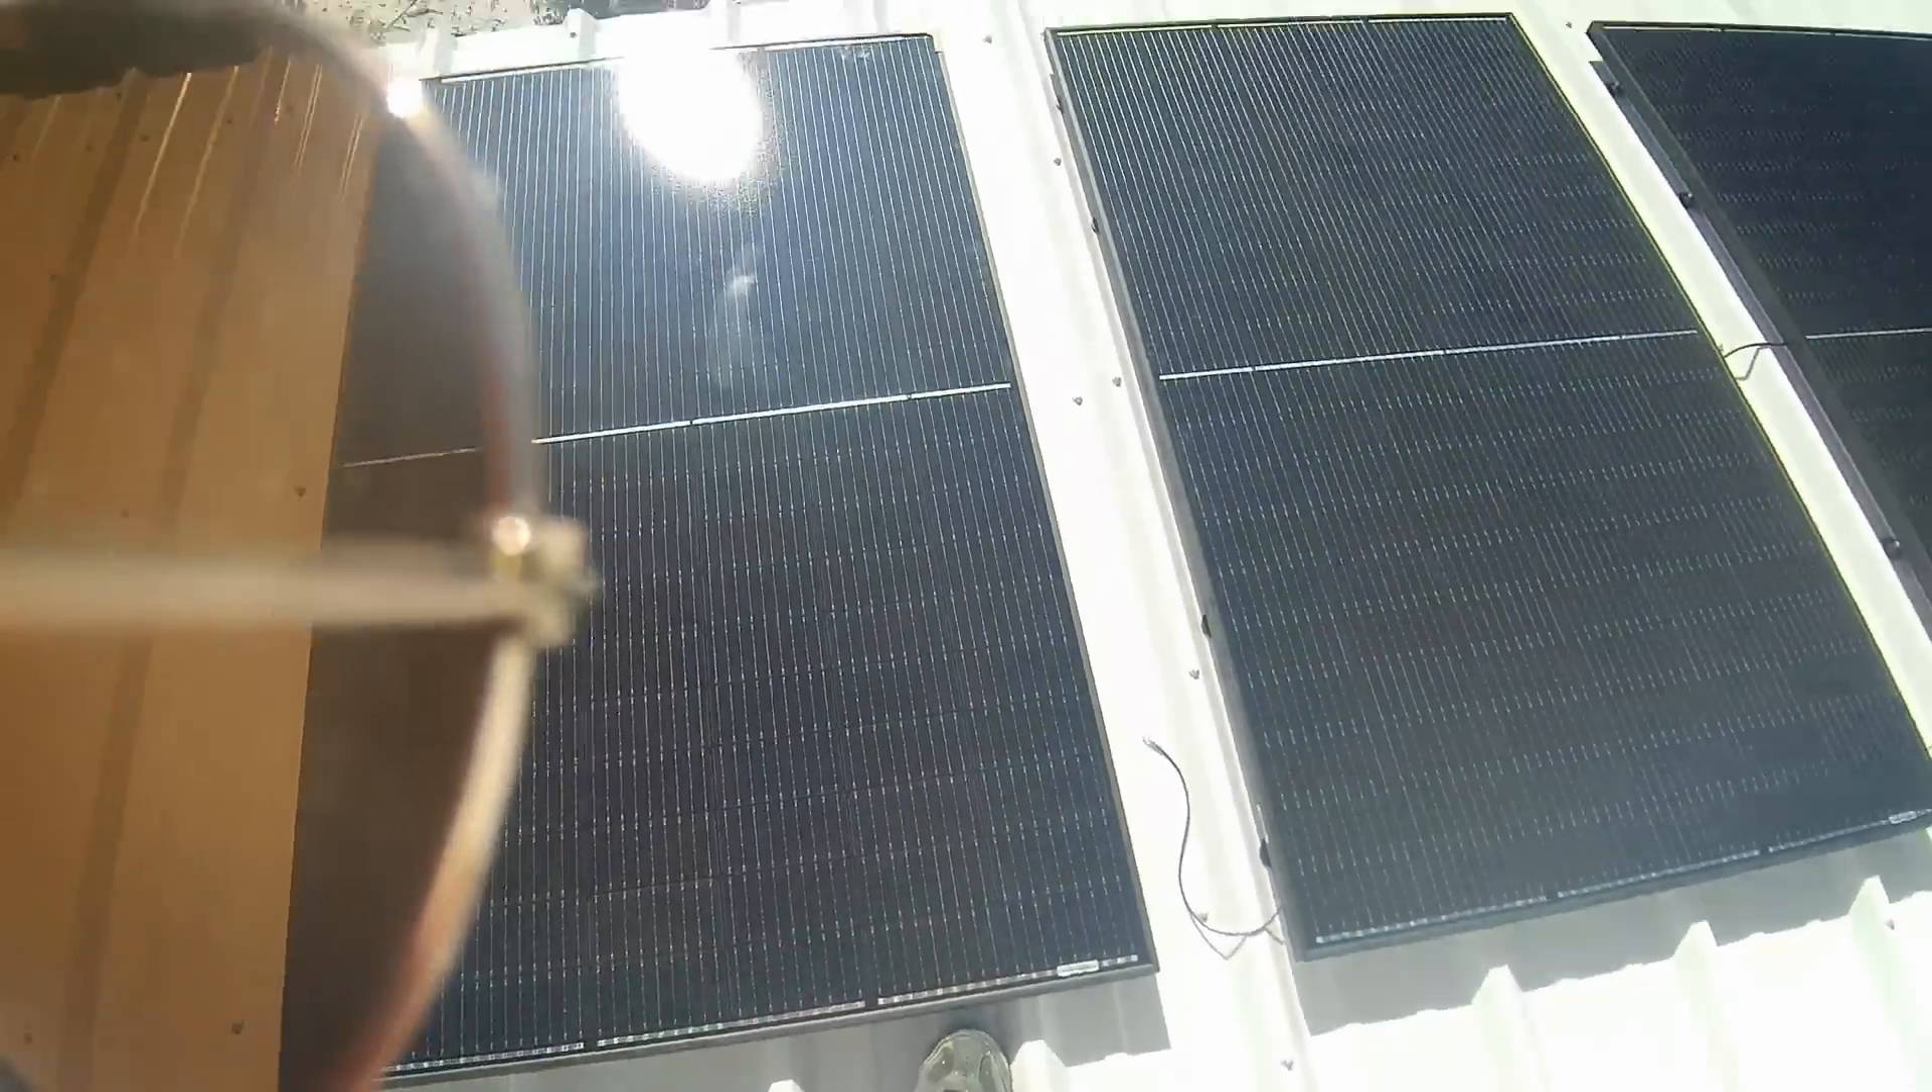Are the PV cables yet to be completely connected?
Yes.